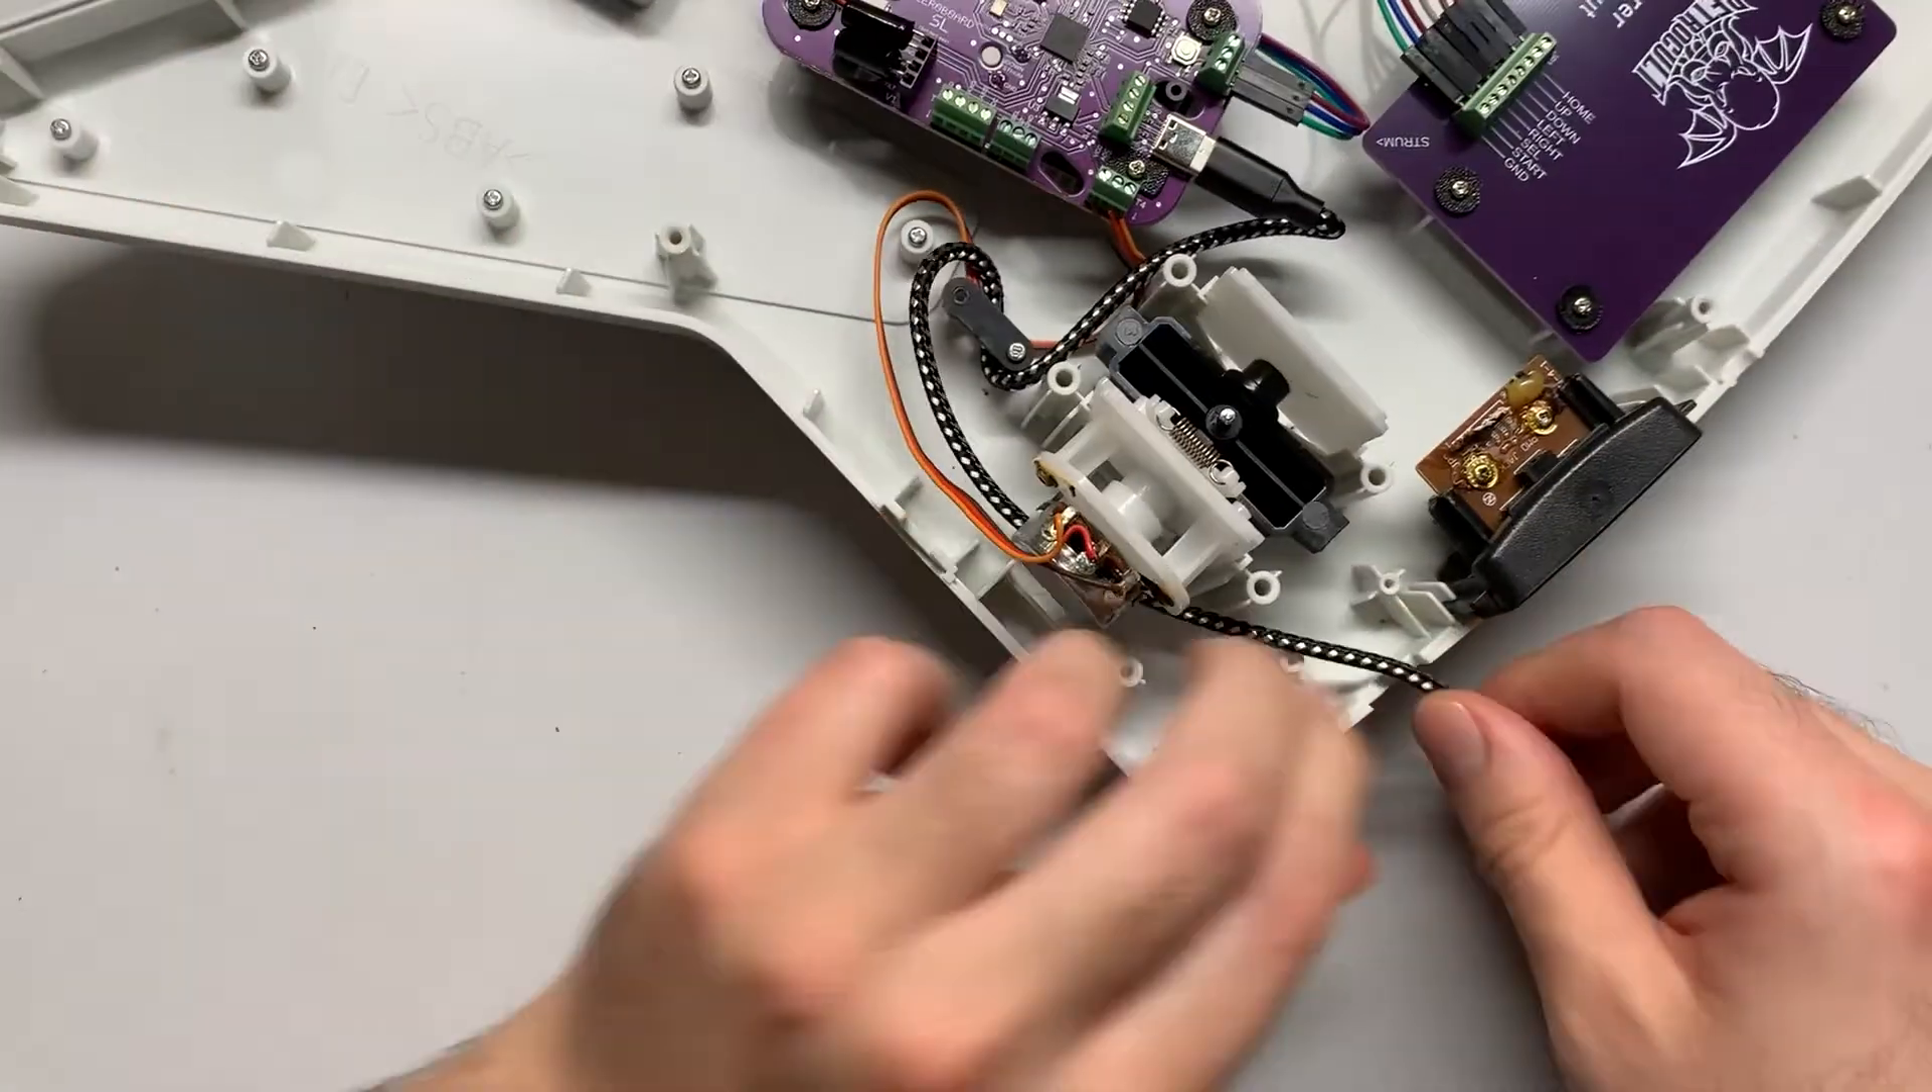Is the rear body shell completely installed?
No.